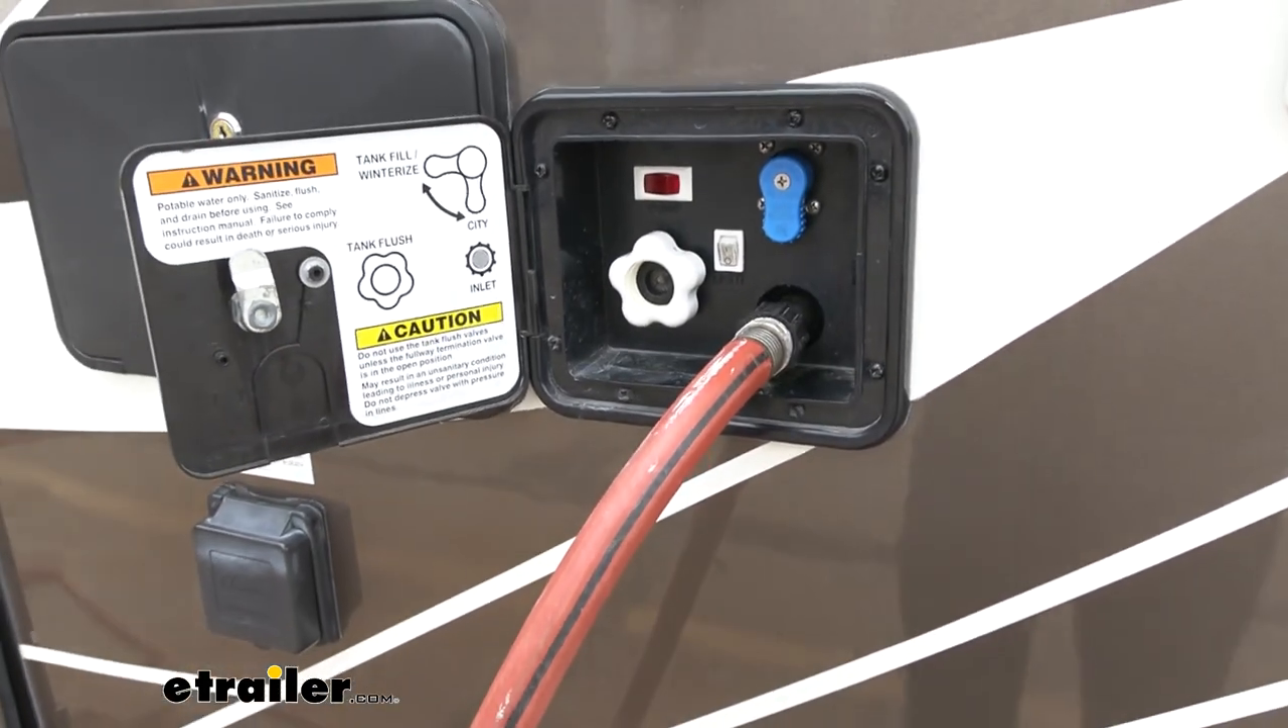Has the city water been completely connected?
Yes.